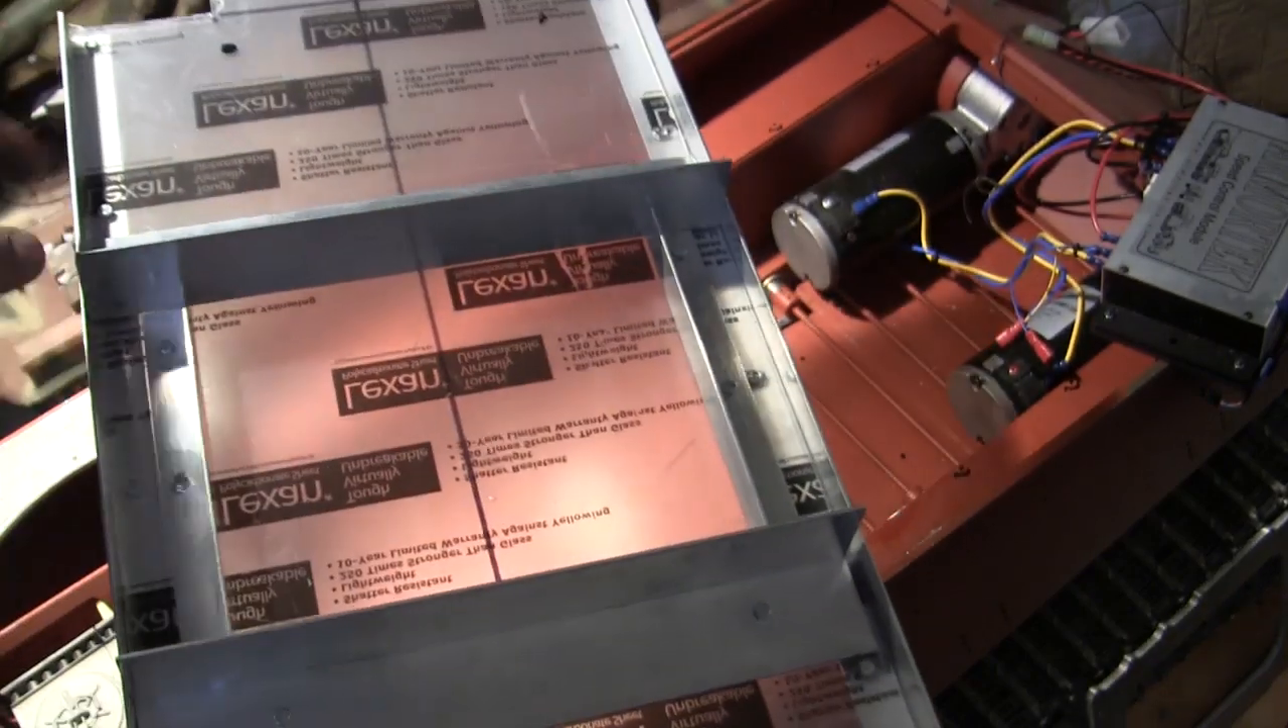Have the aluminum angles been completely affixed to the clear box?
Yes.